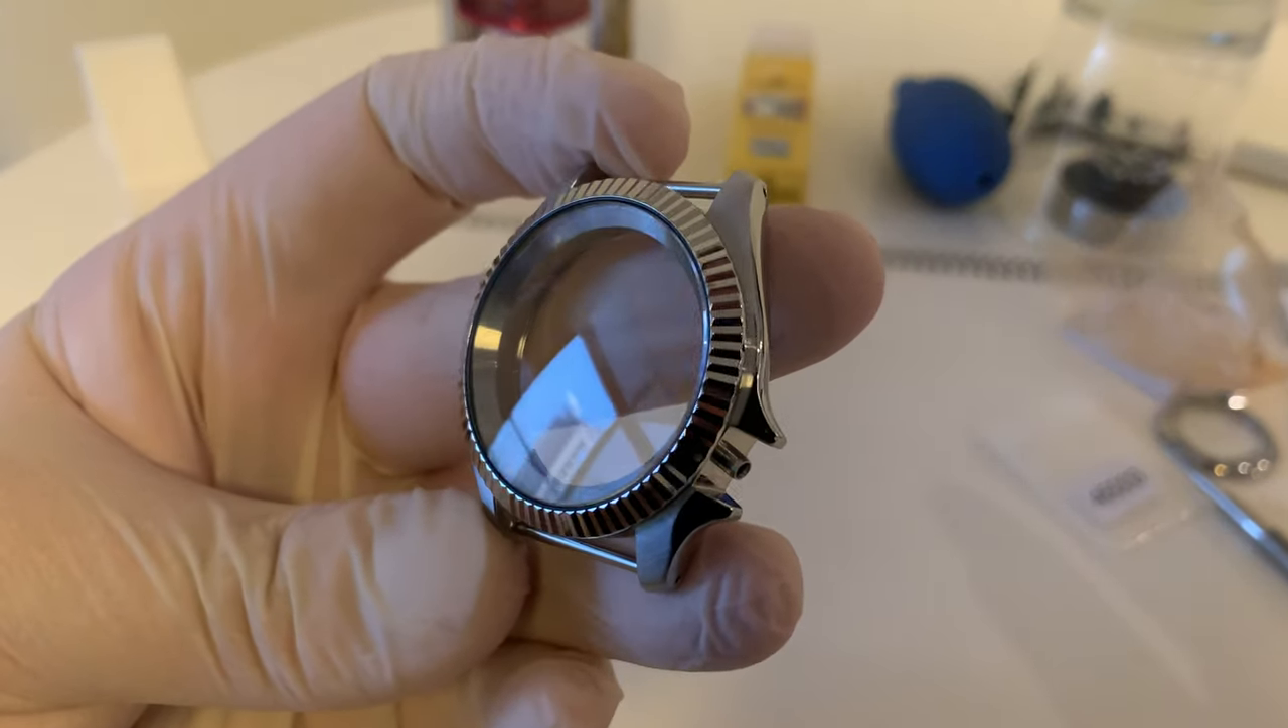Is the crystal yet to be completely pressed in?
No.